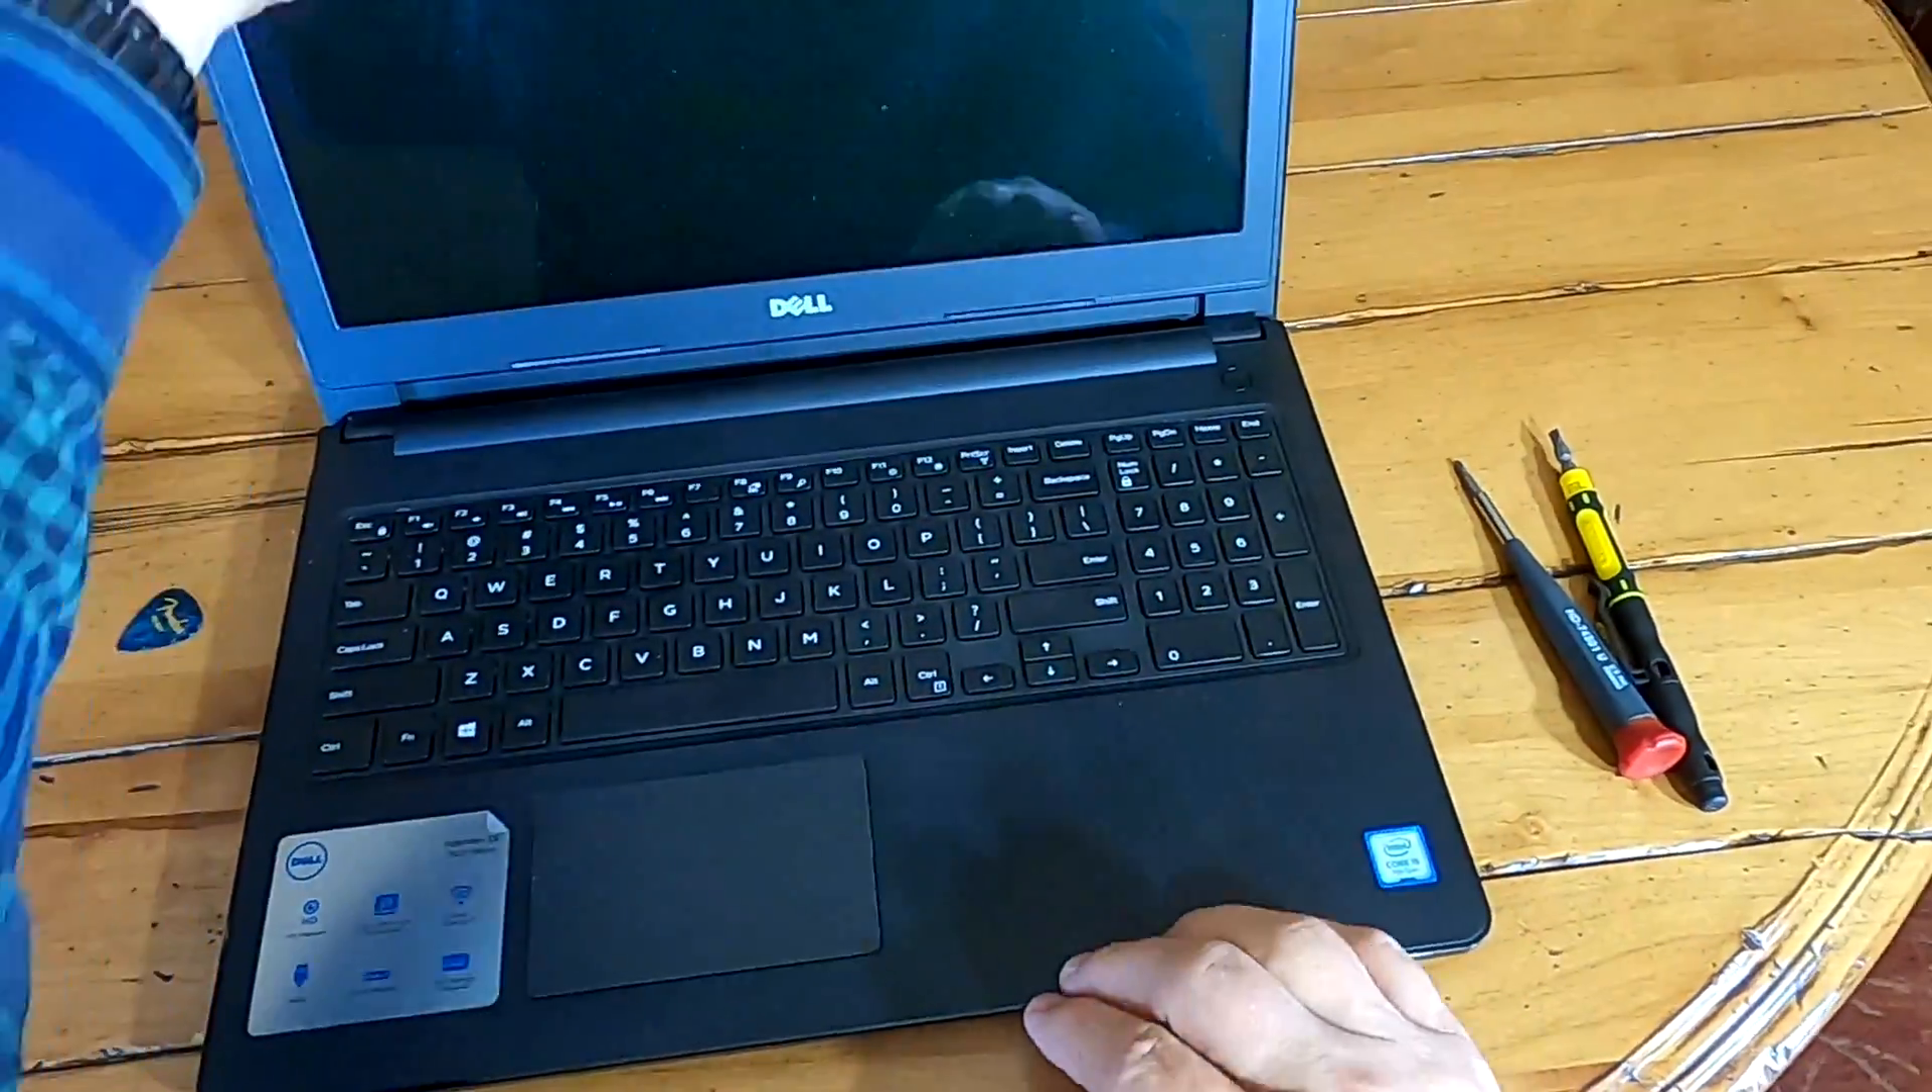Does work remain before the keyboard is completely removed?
Yes.